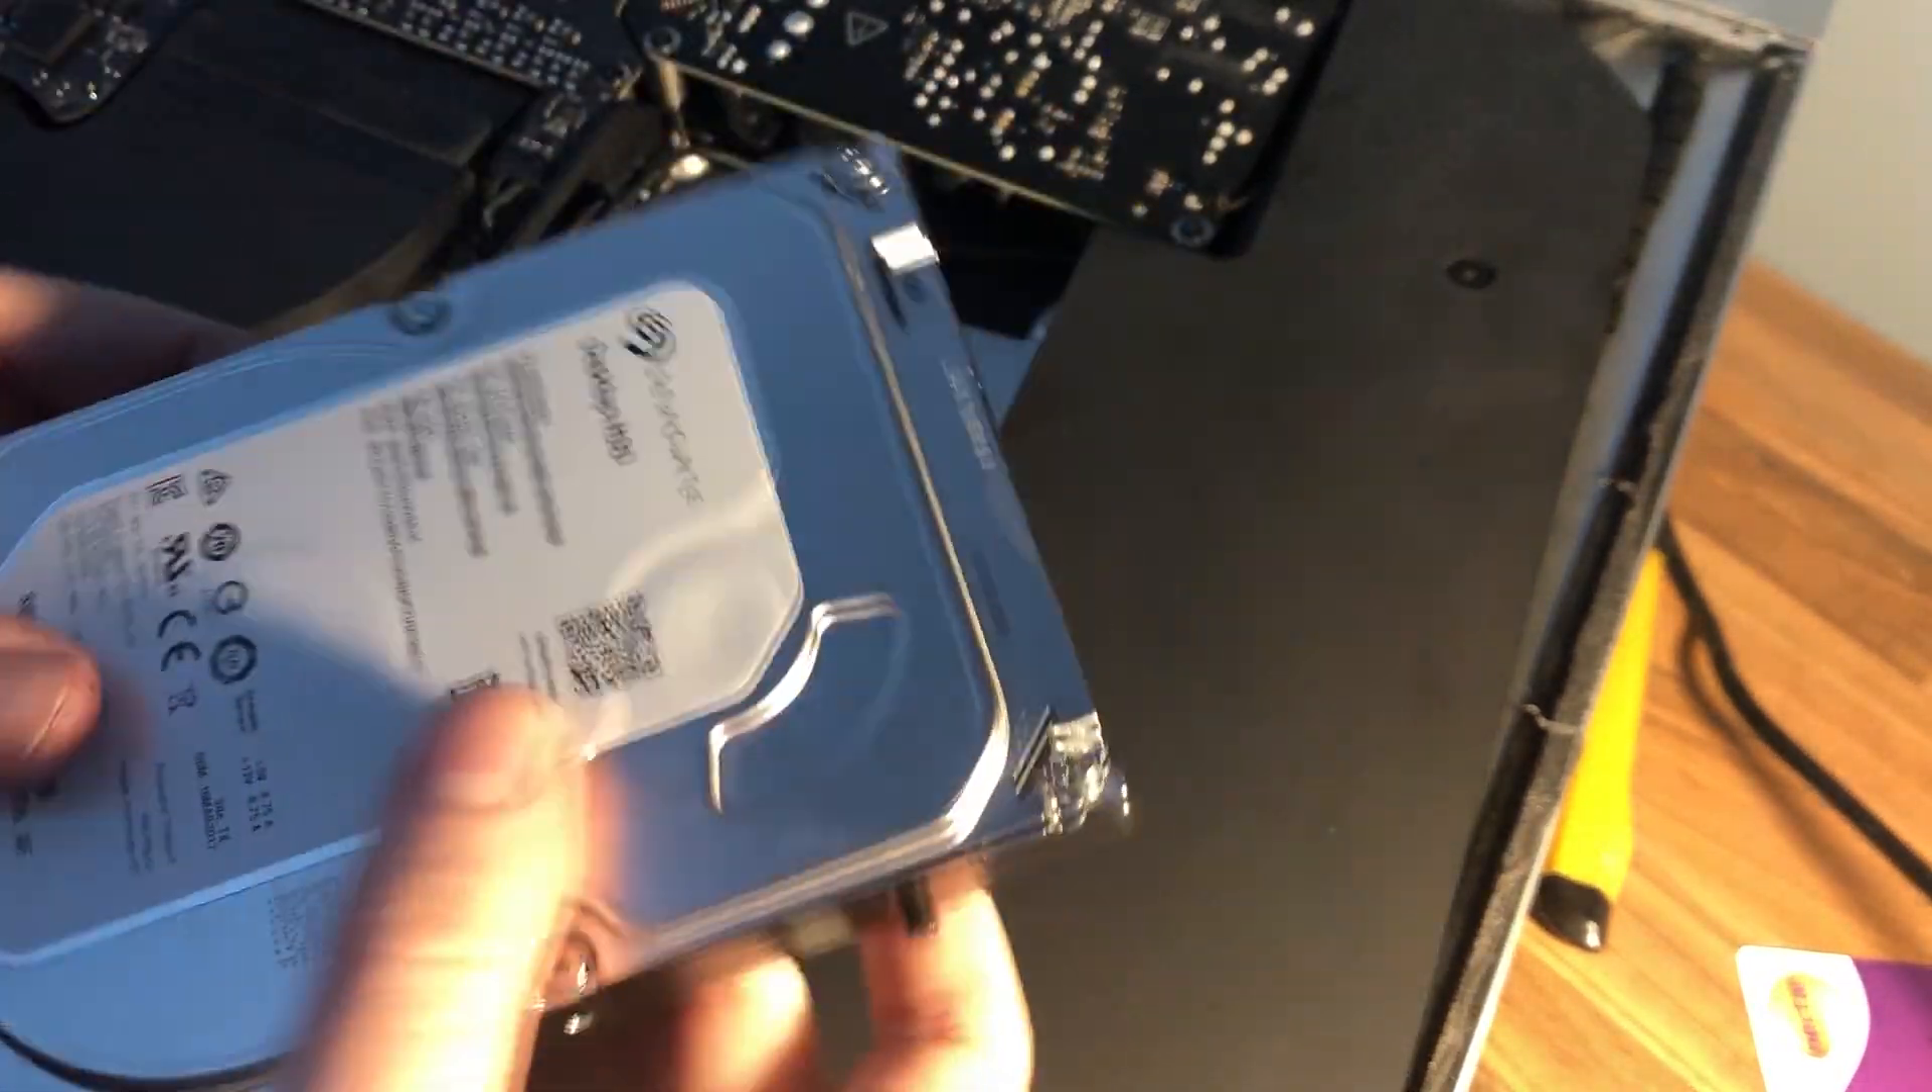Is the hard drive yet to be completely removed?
No.